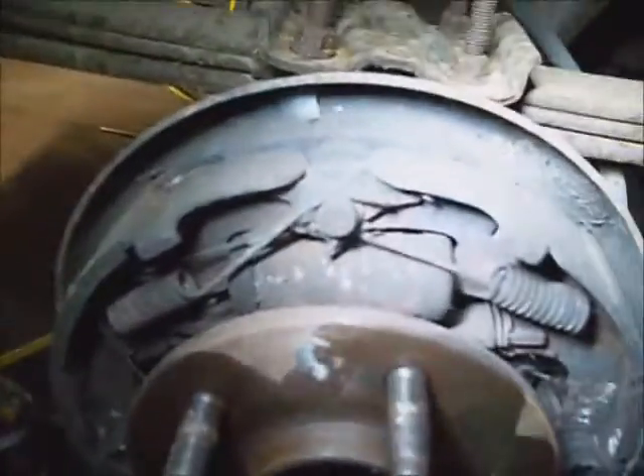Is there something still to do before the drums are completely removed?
No.